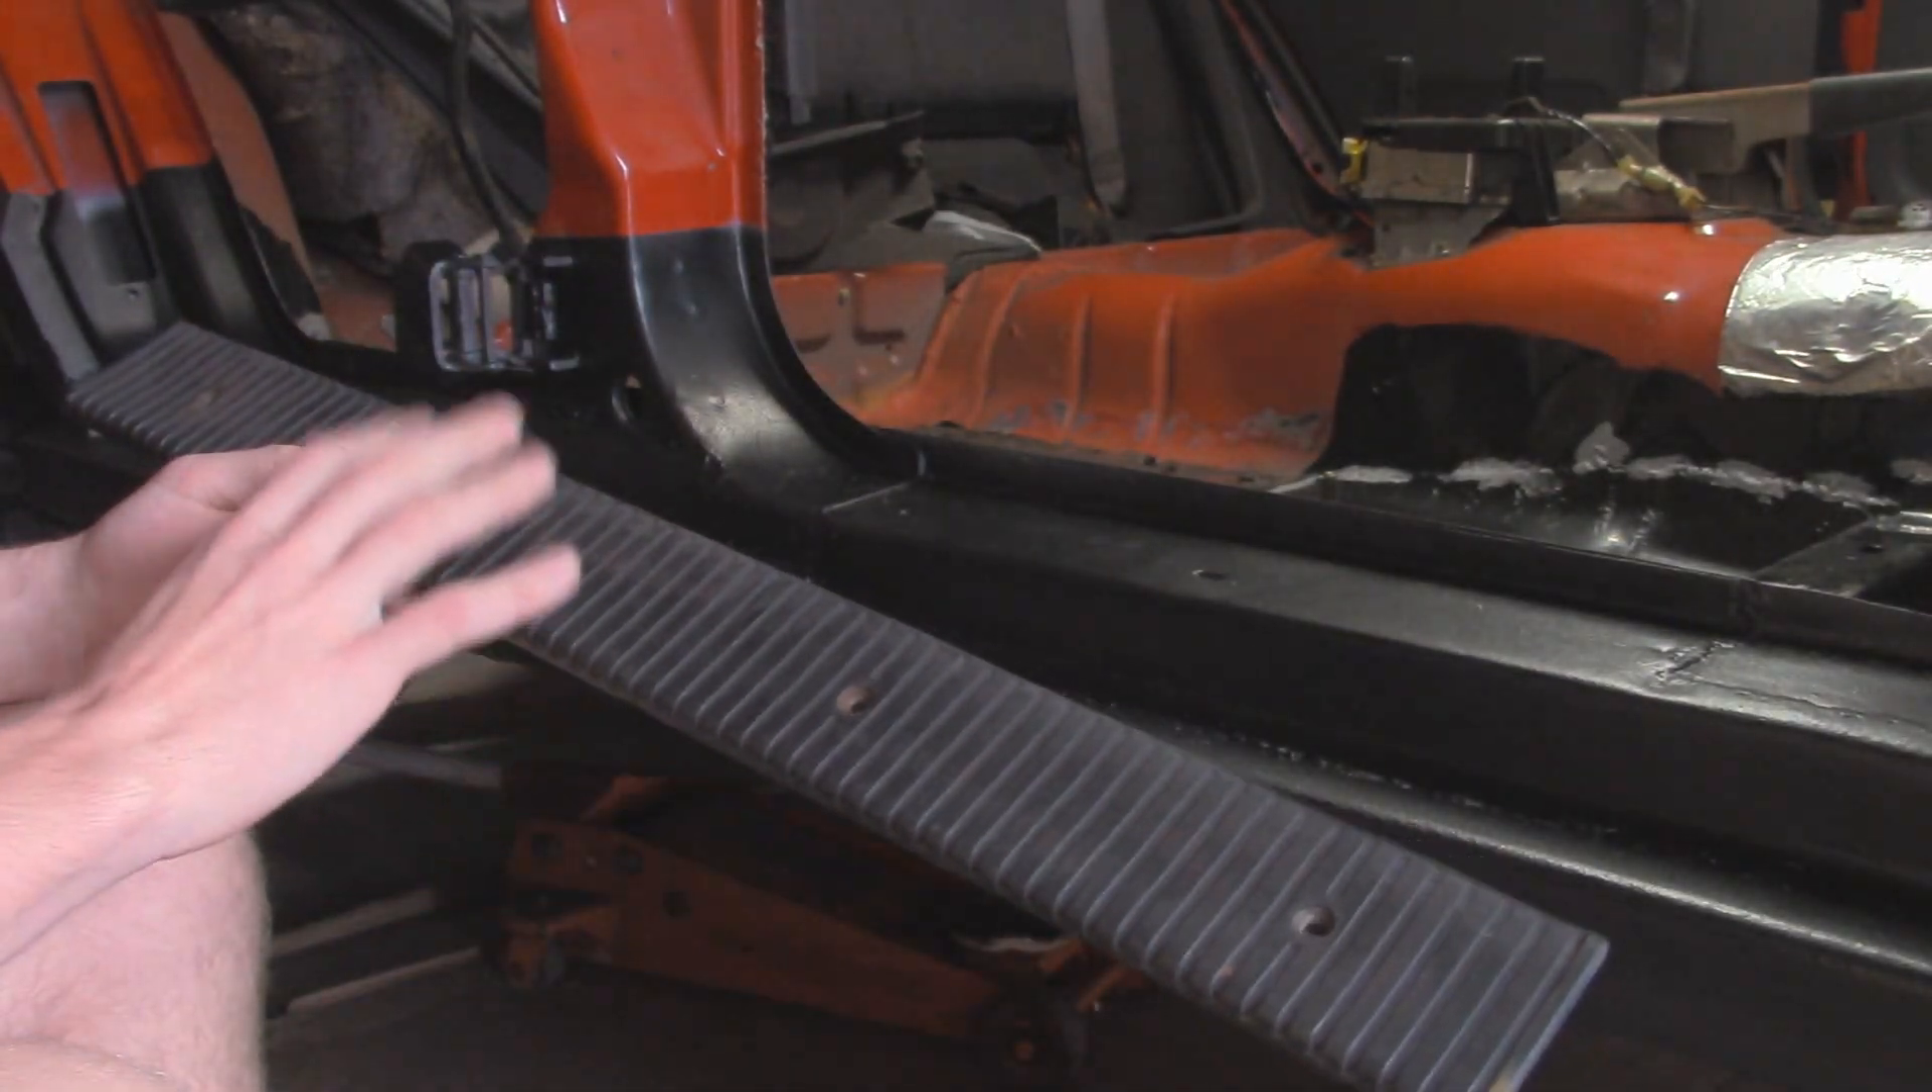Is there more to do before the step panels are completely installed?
Yes.